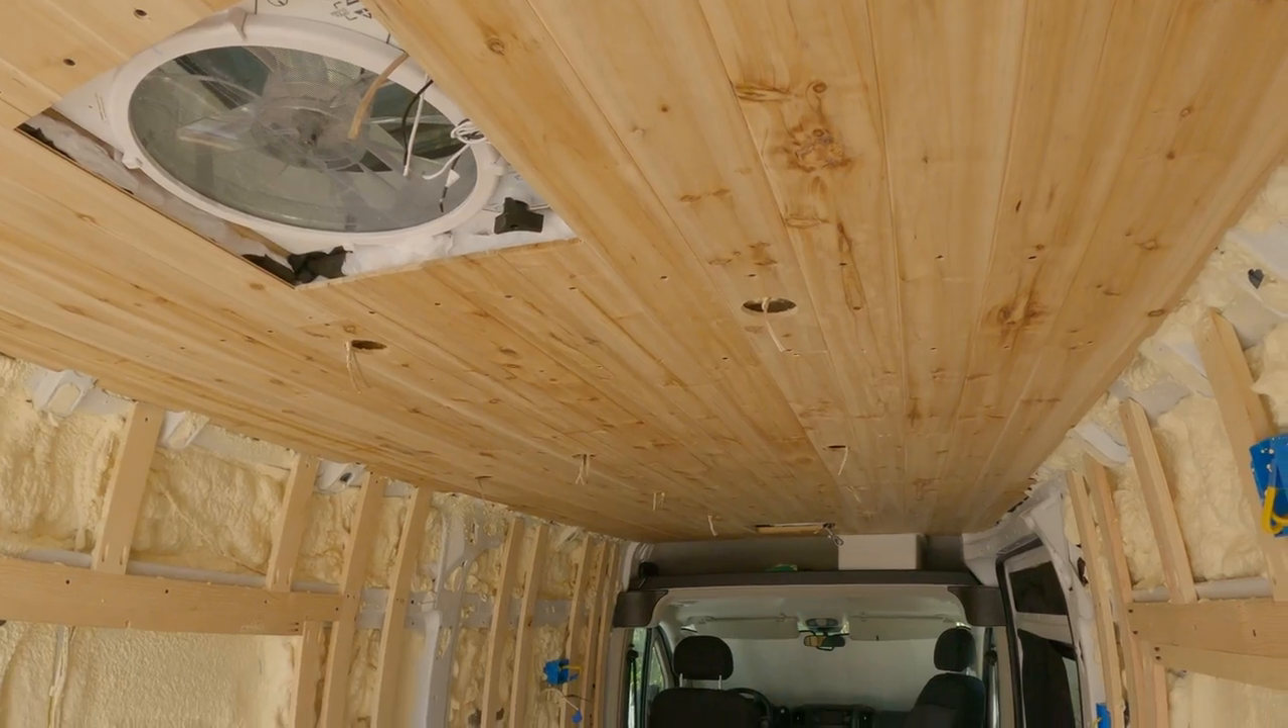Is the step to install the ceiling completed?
Yes.